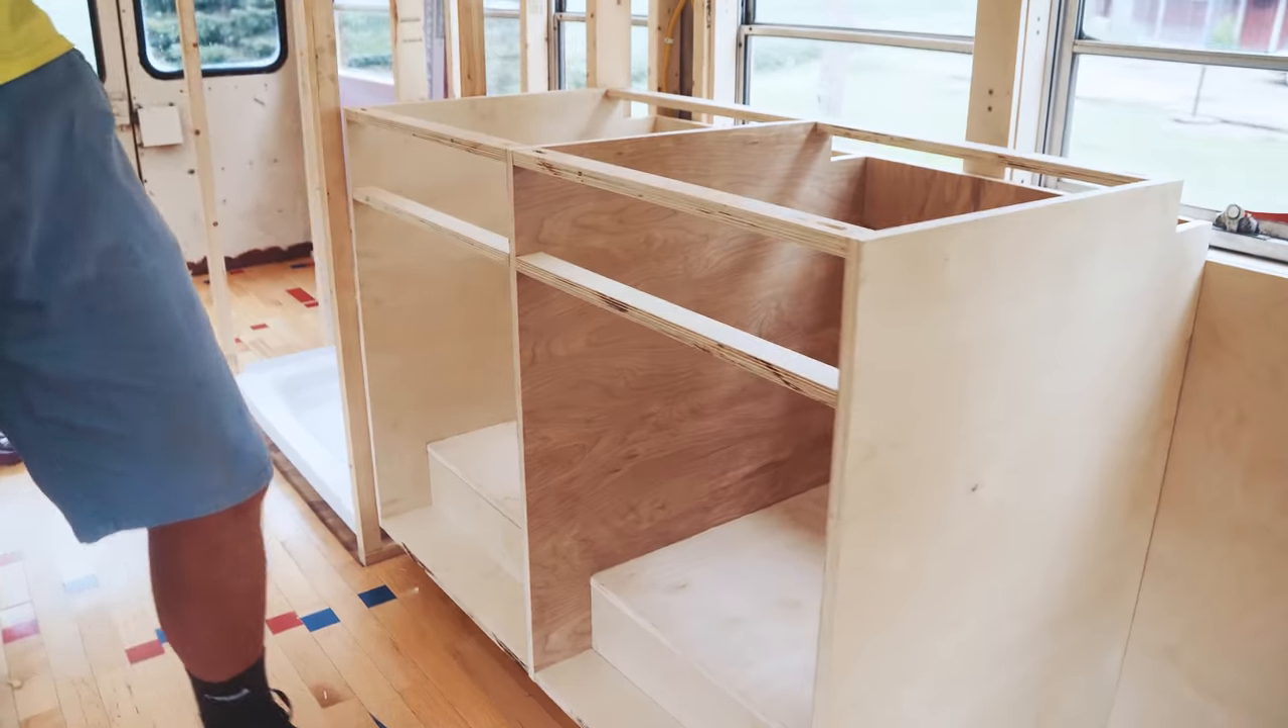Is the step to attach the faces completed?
No.